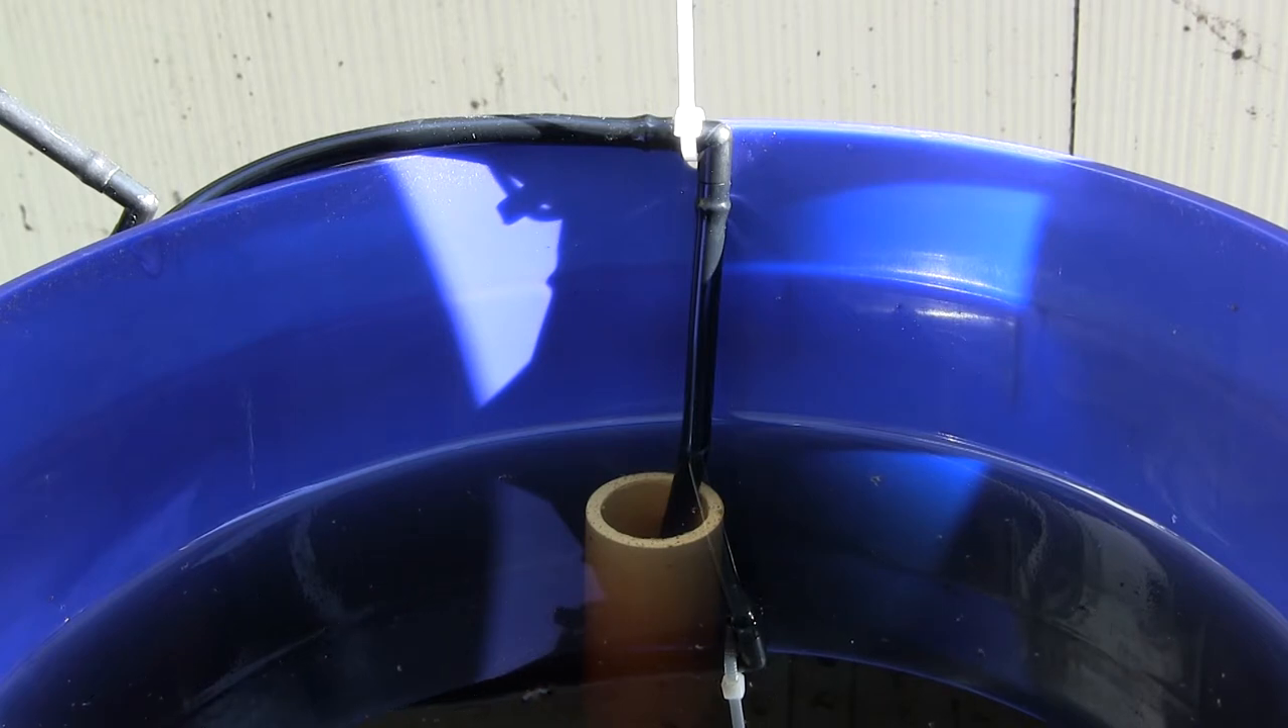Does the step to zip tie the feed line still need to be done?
No.